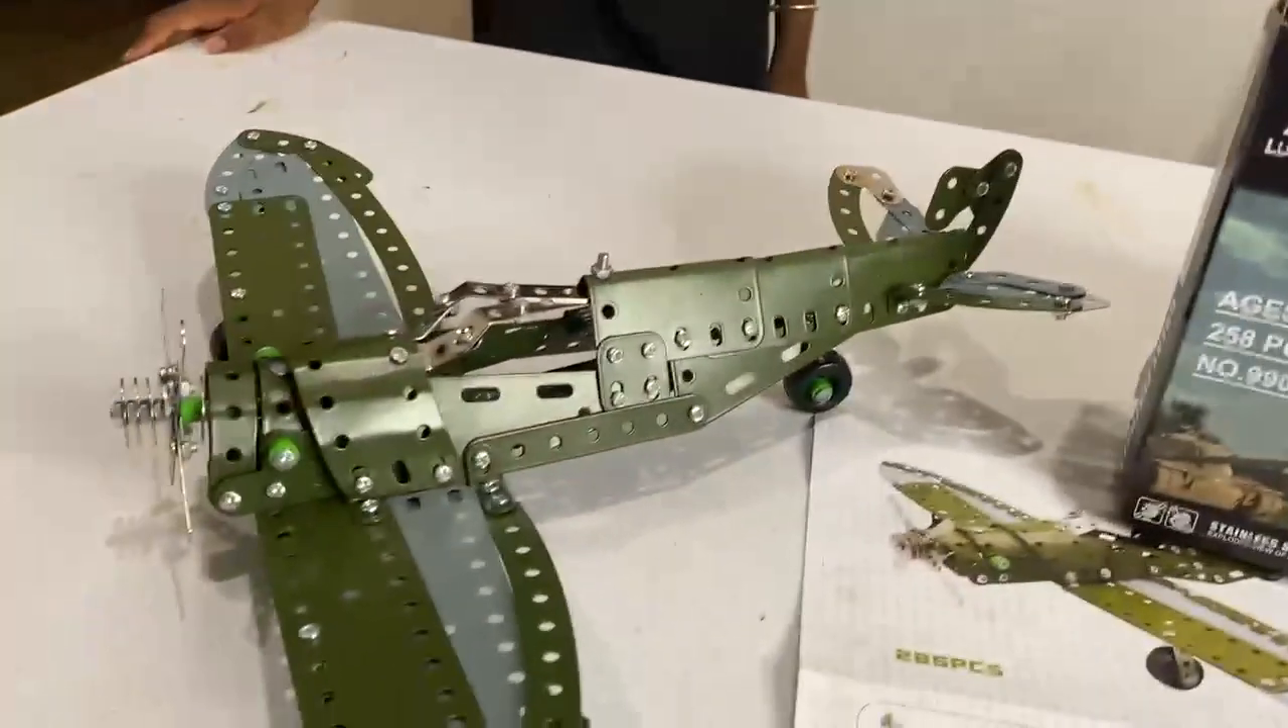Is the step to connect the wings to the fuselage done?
Yes.